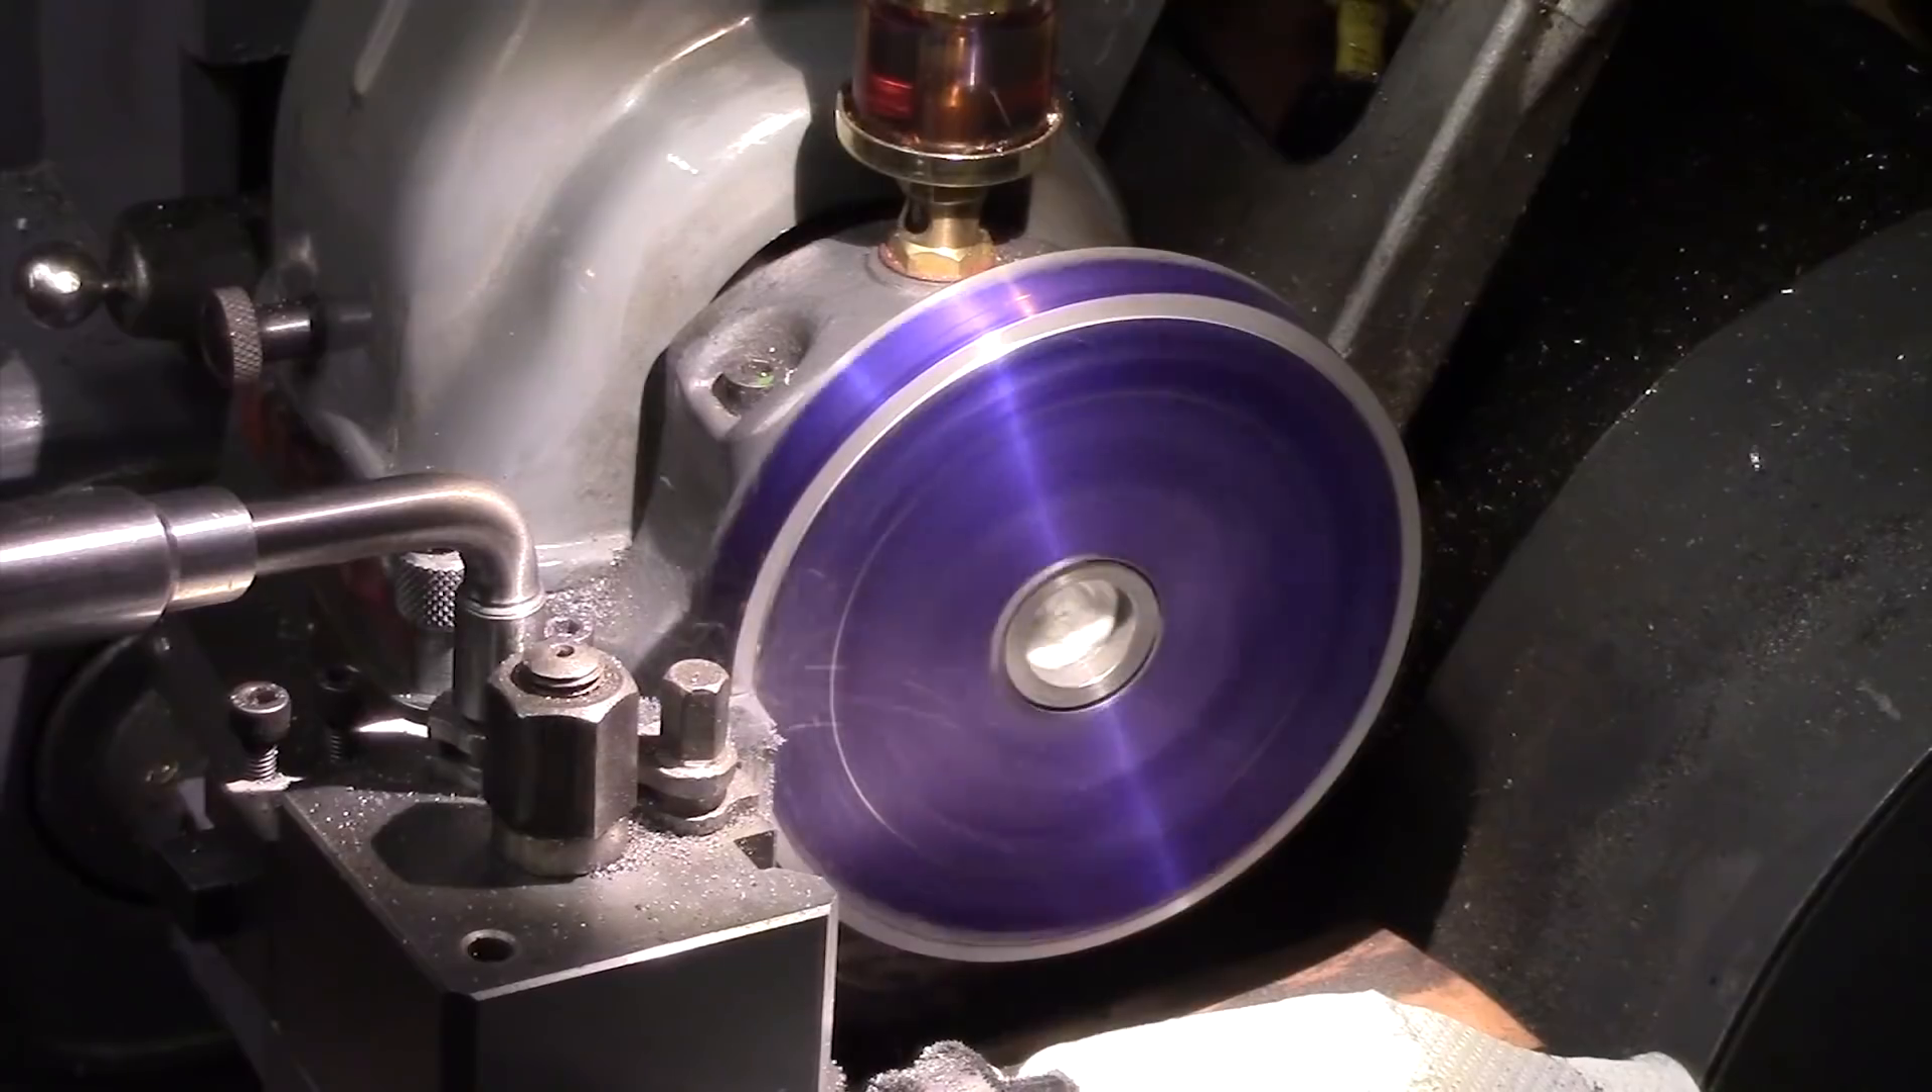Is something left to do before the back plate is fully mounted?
No.